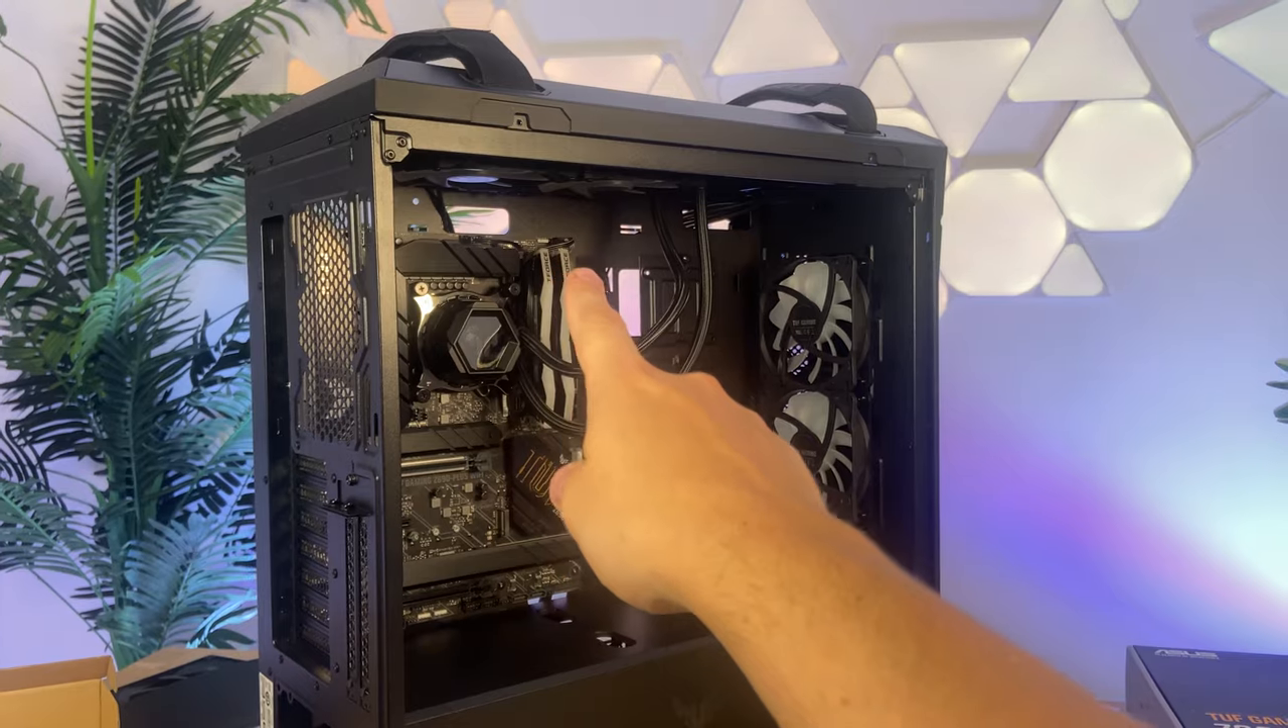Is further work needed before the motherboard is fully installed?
No.